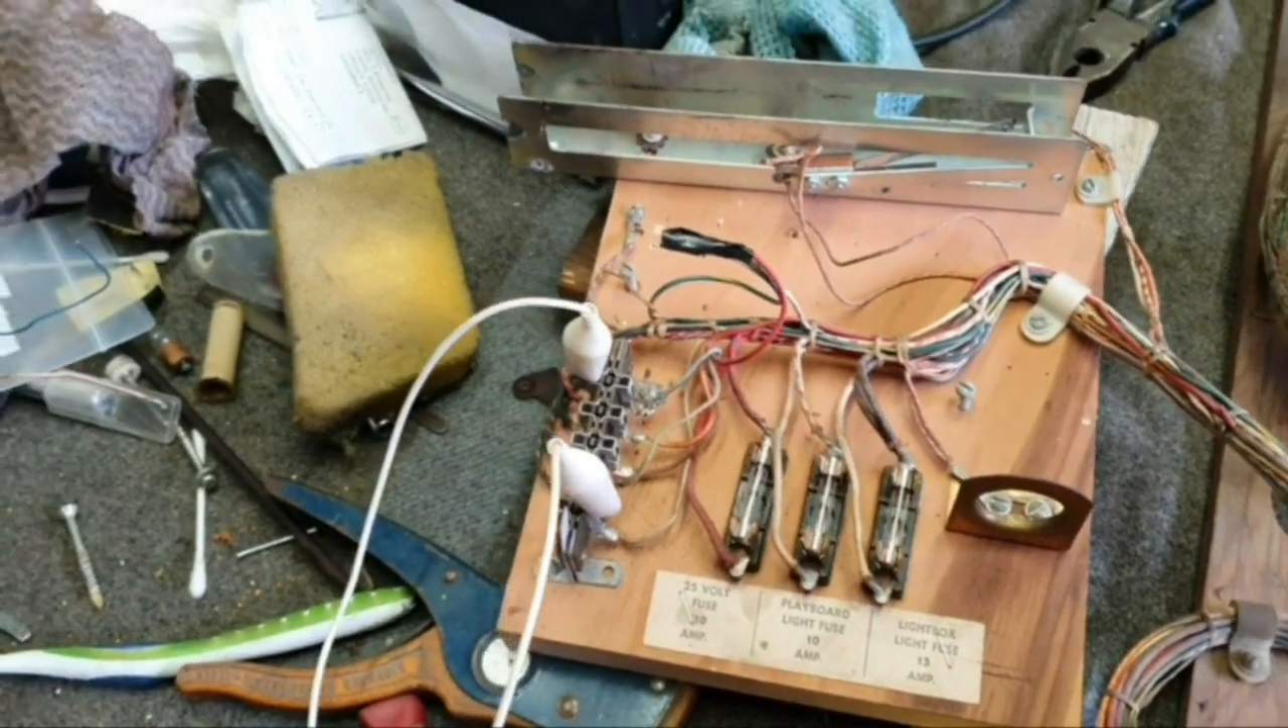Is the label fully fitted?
Yes.